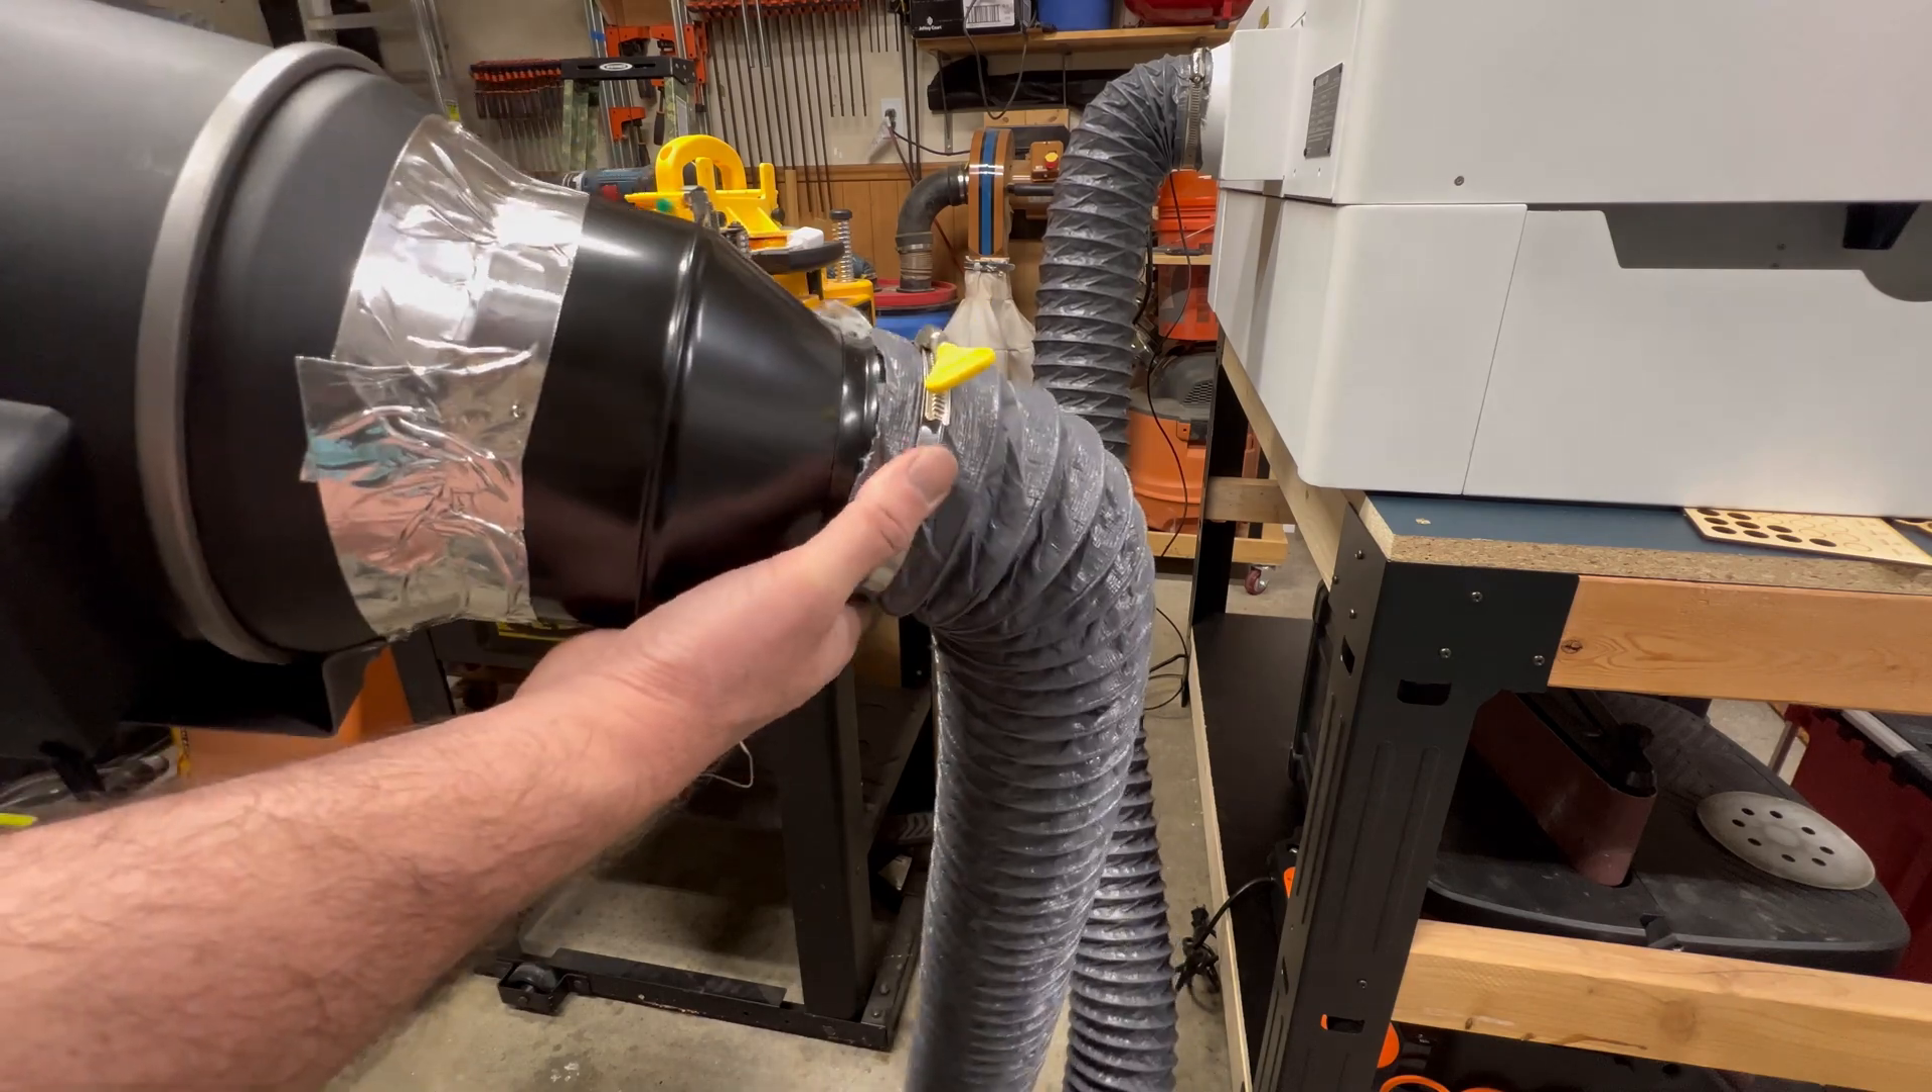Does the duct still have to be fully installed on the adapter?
No.